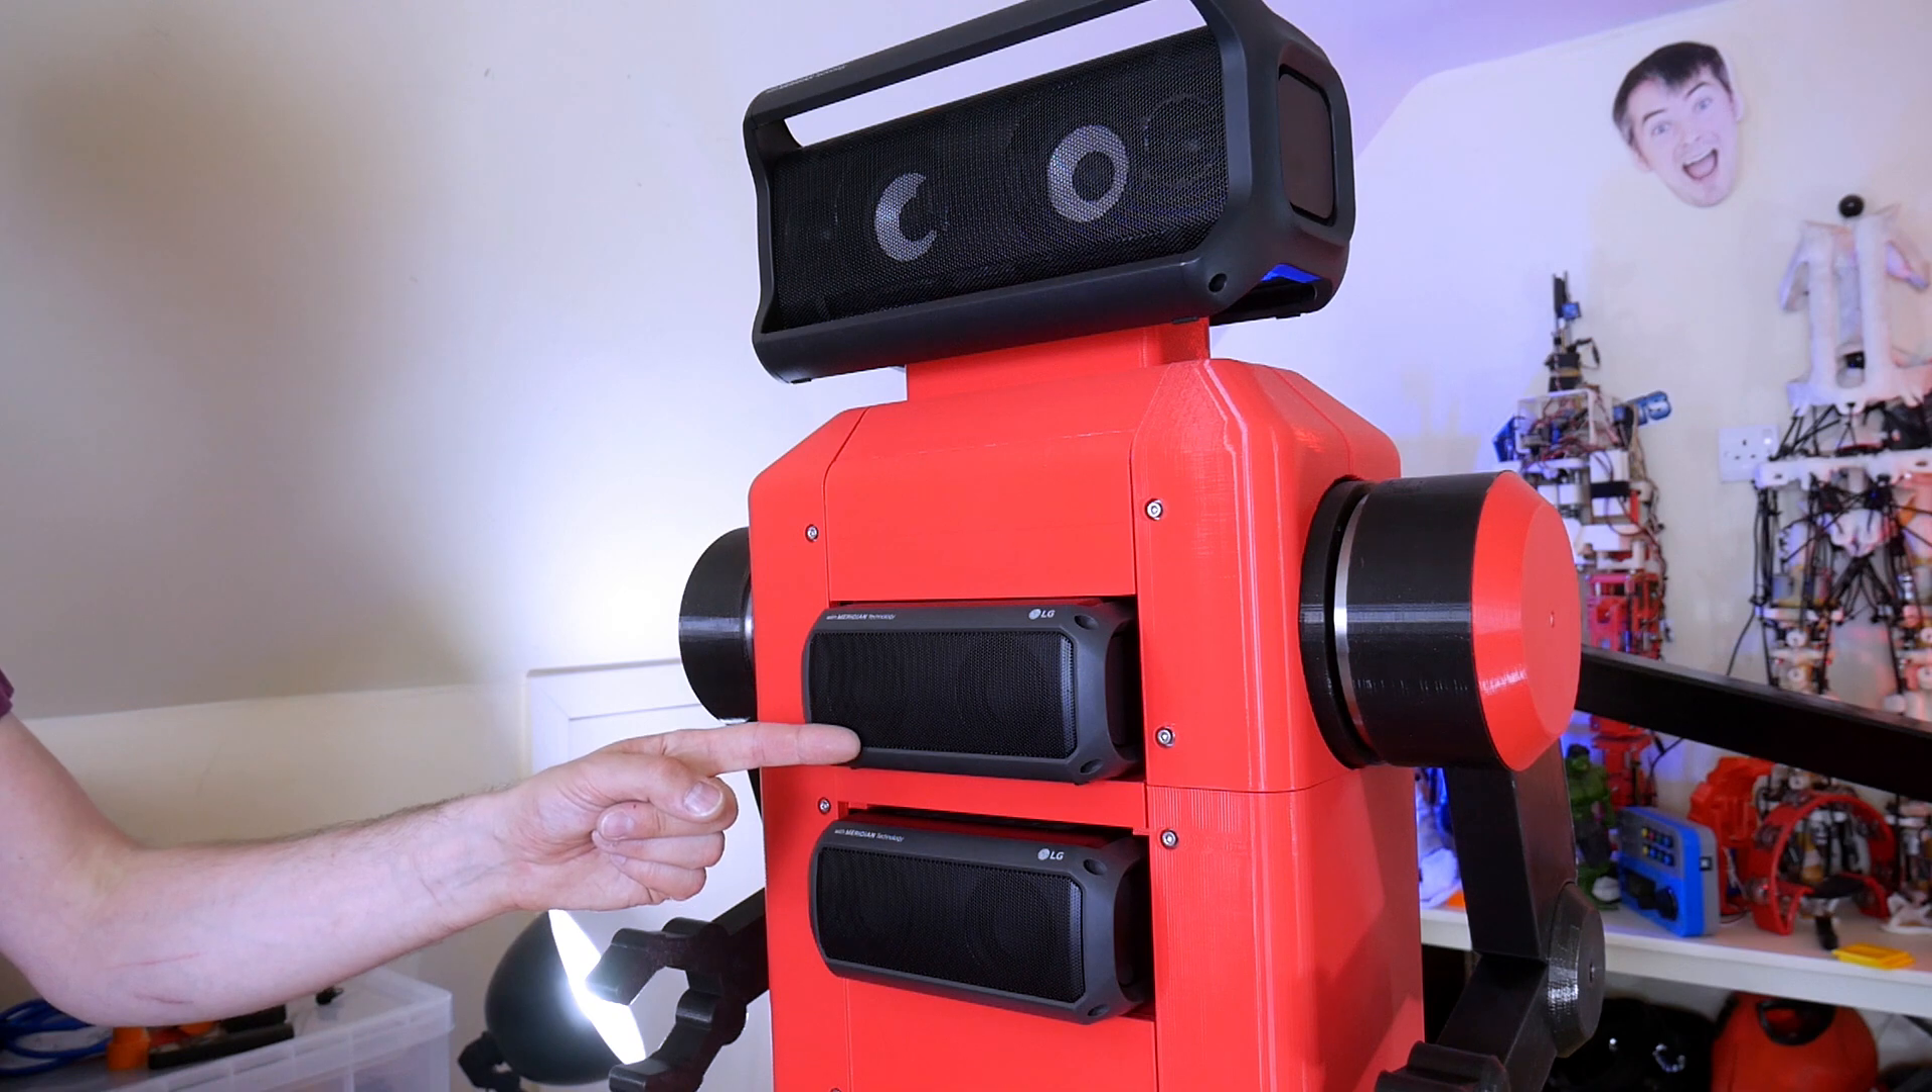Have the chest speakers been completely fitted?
Yes.